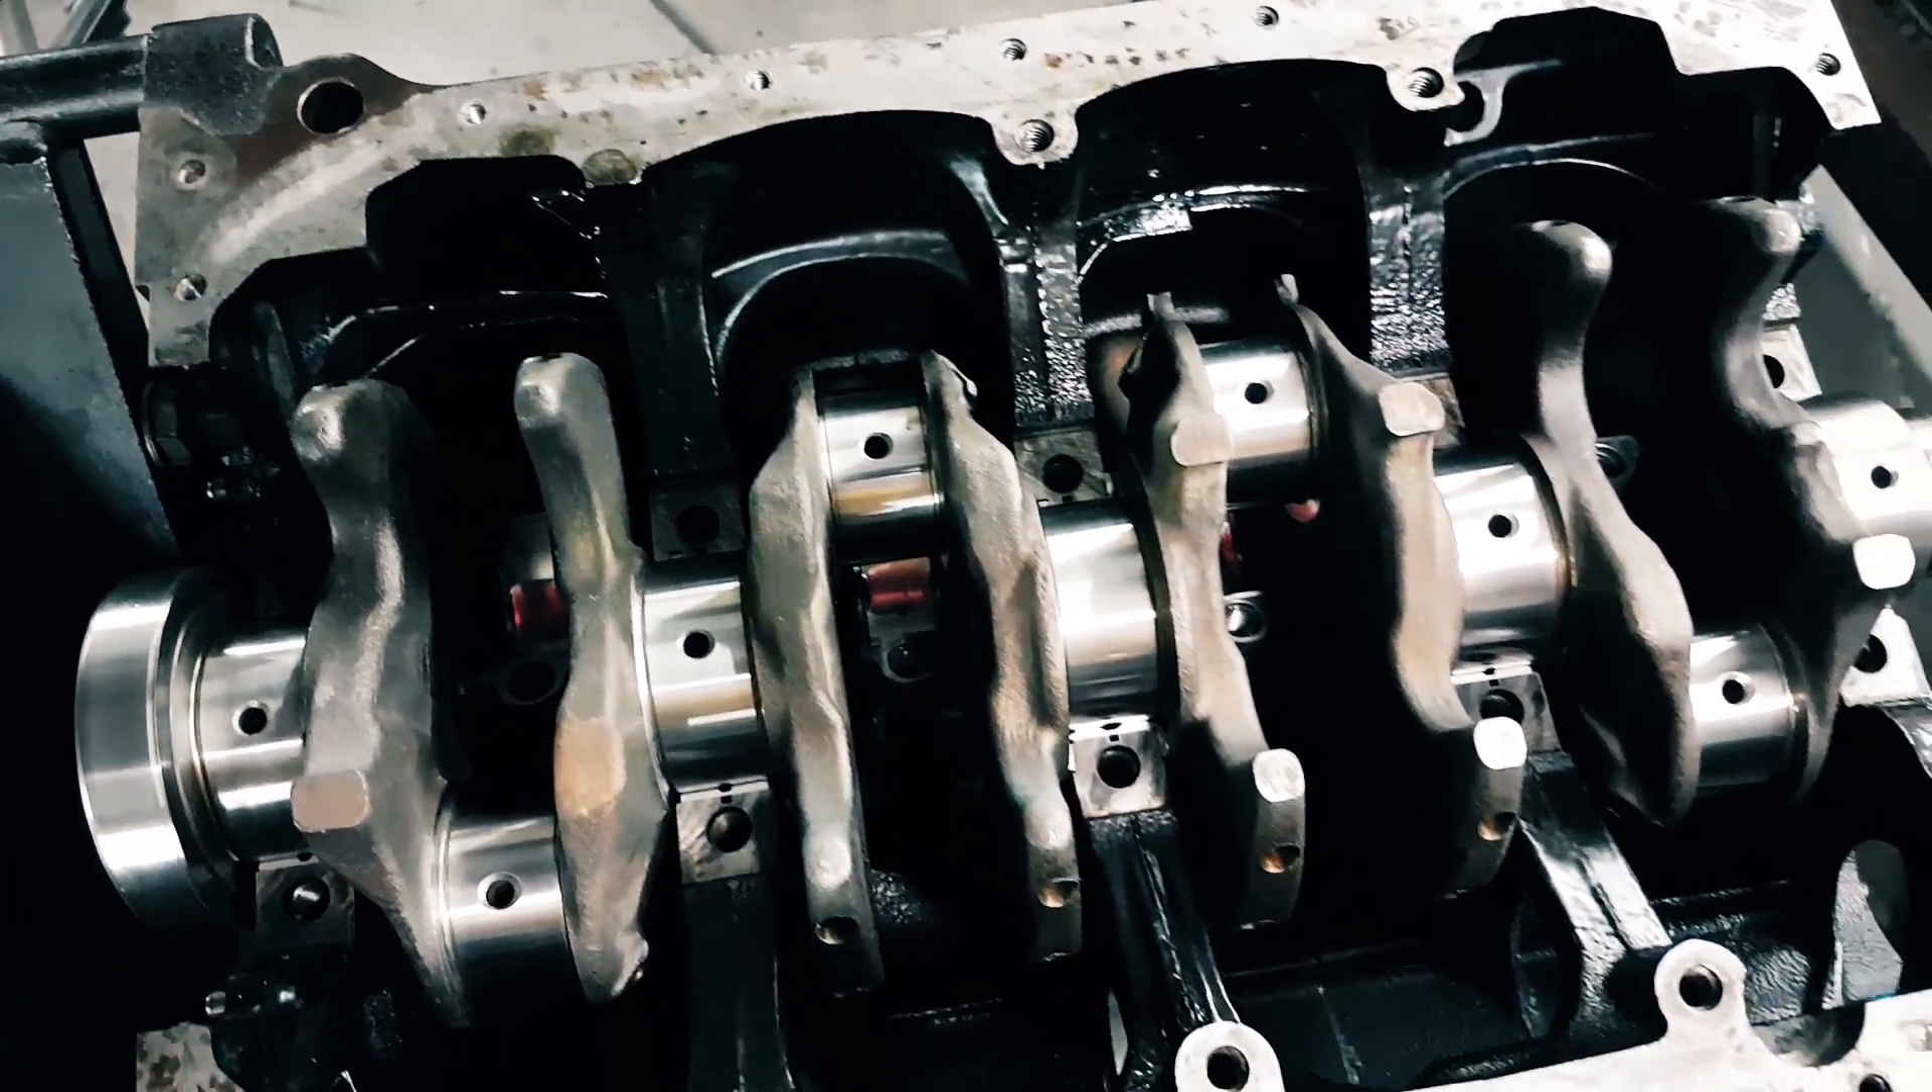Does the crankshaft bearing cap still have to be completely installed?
Yes.